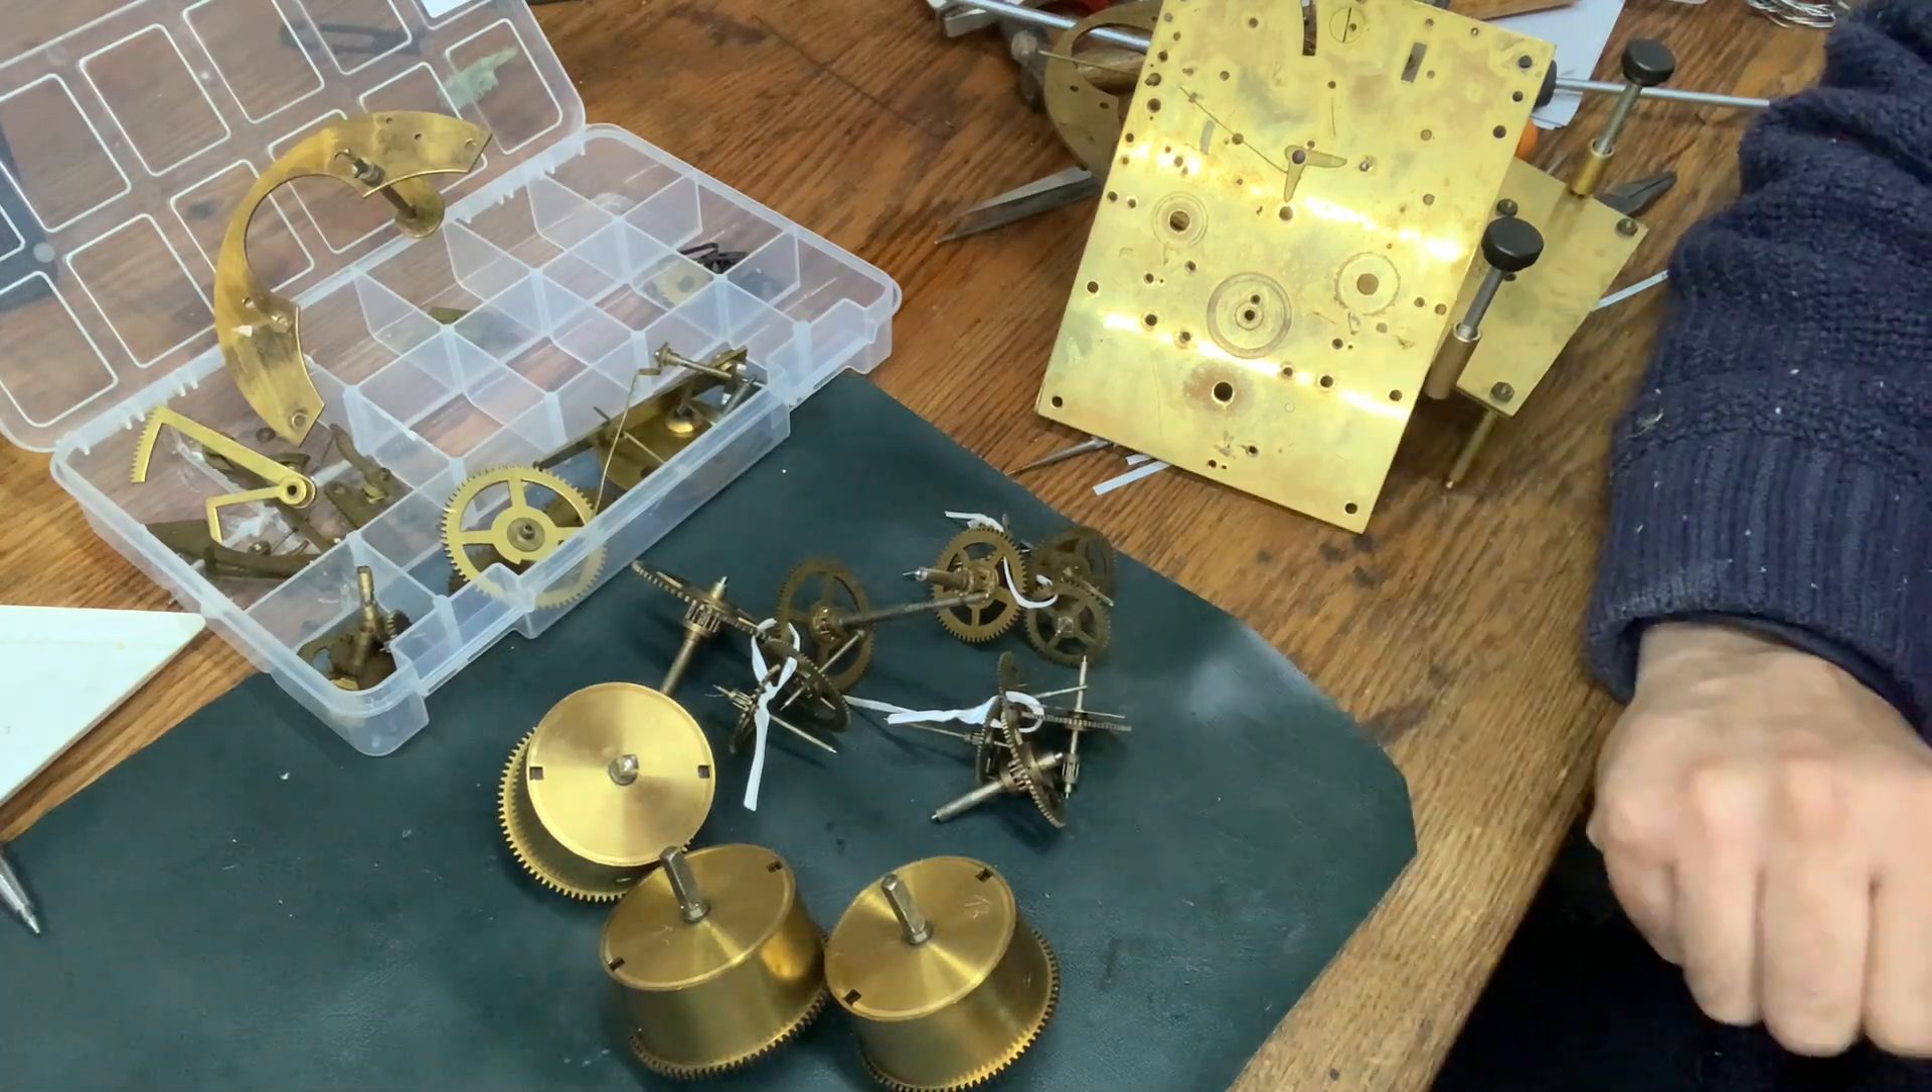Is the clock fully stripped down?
Yes.